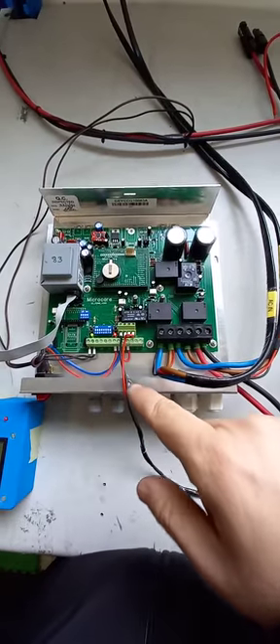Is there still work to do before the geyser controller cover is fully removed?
No.